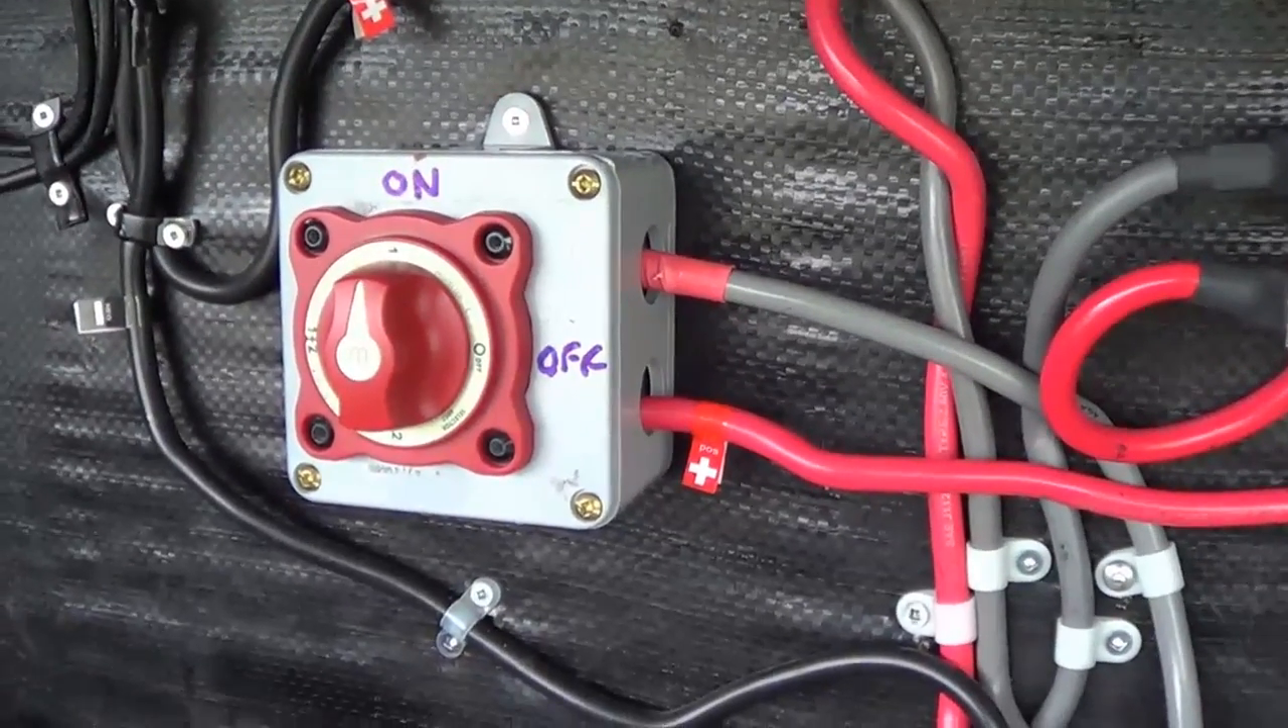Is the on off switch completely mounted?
Yes.